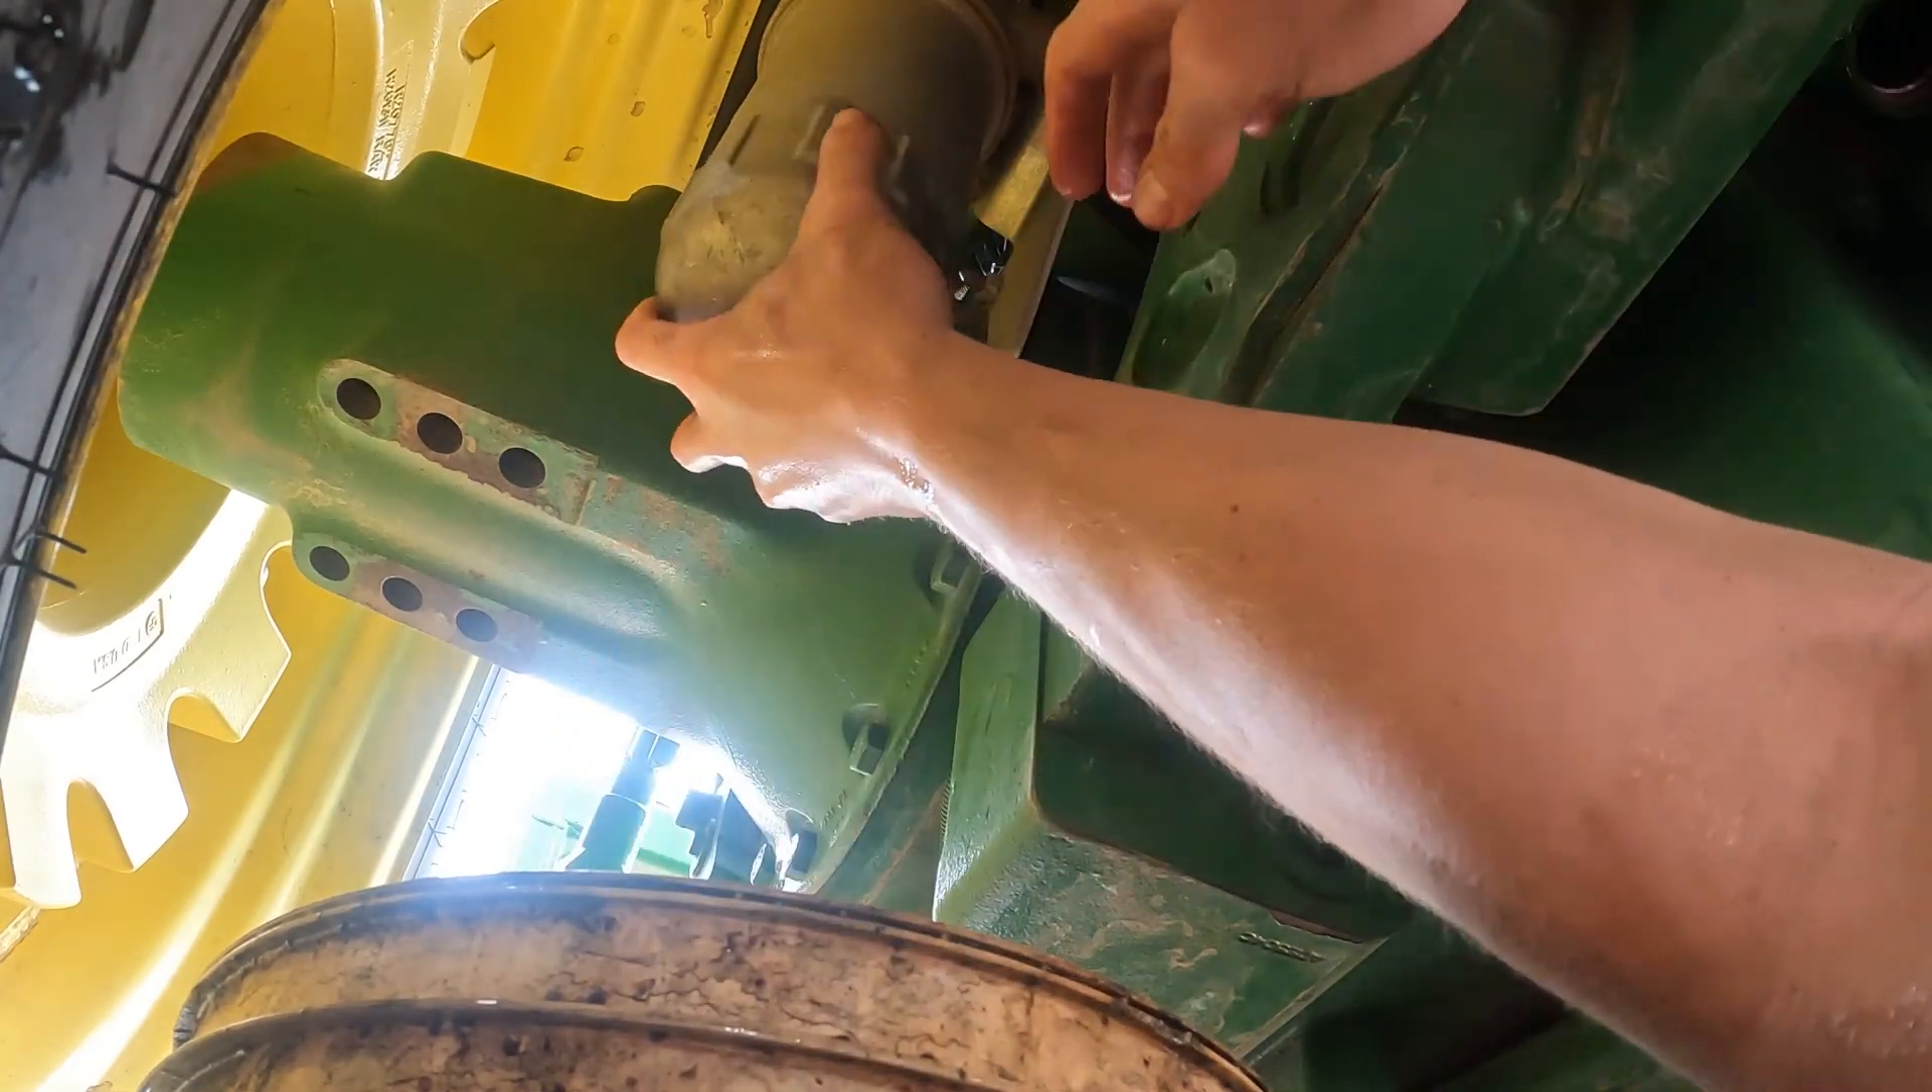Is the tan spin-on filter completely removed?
No.